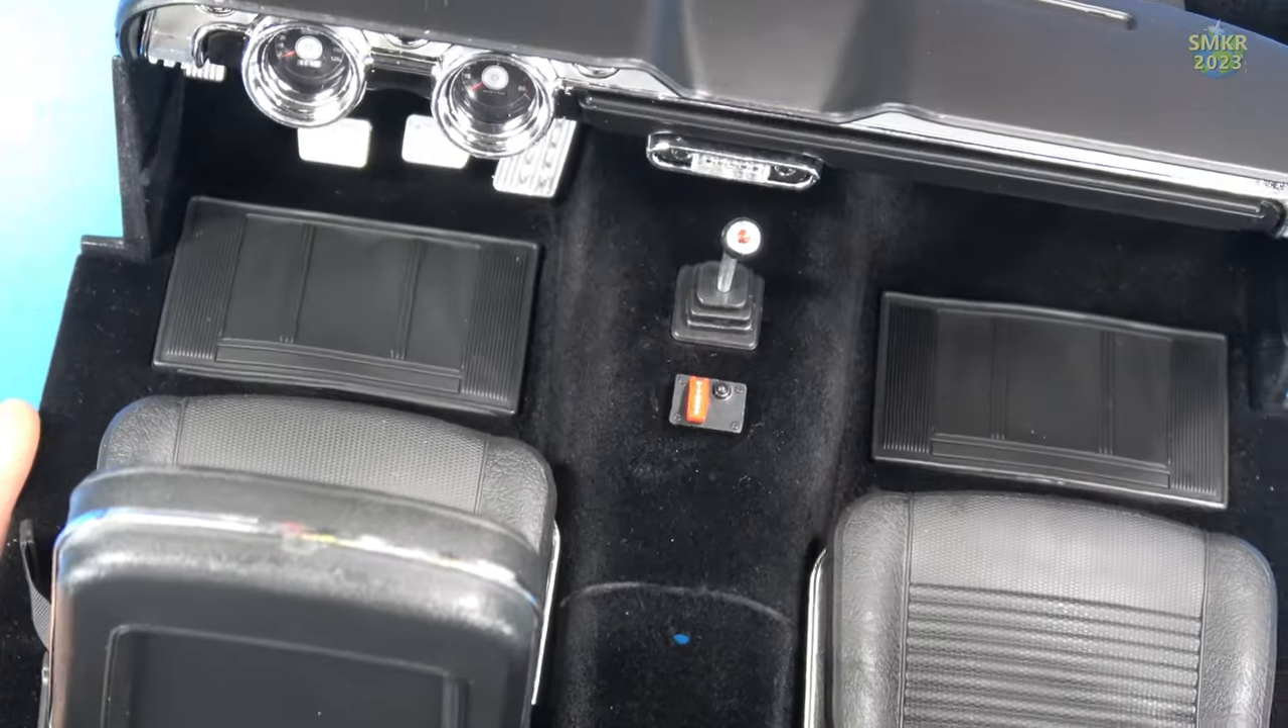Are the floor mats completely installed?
Yes.